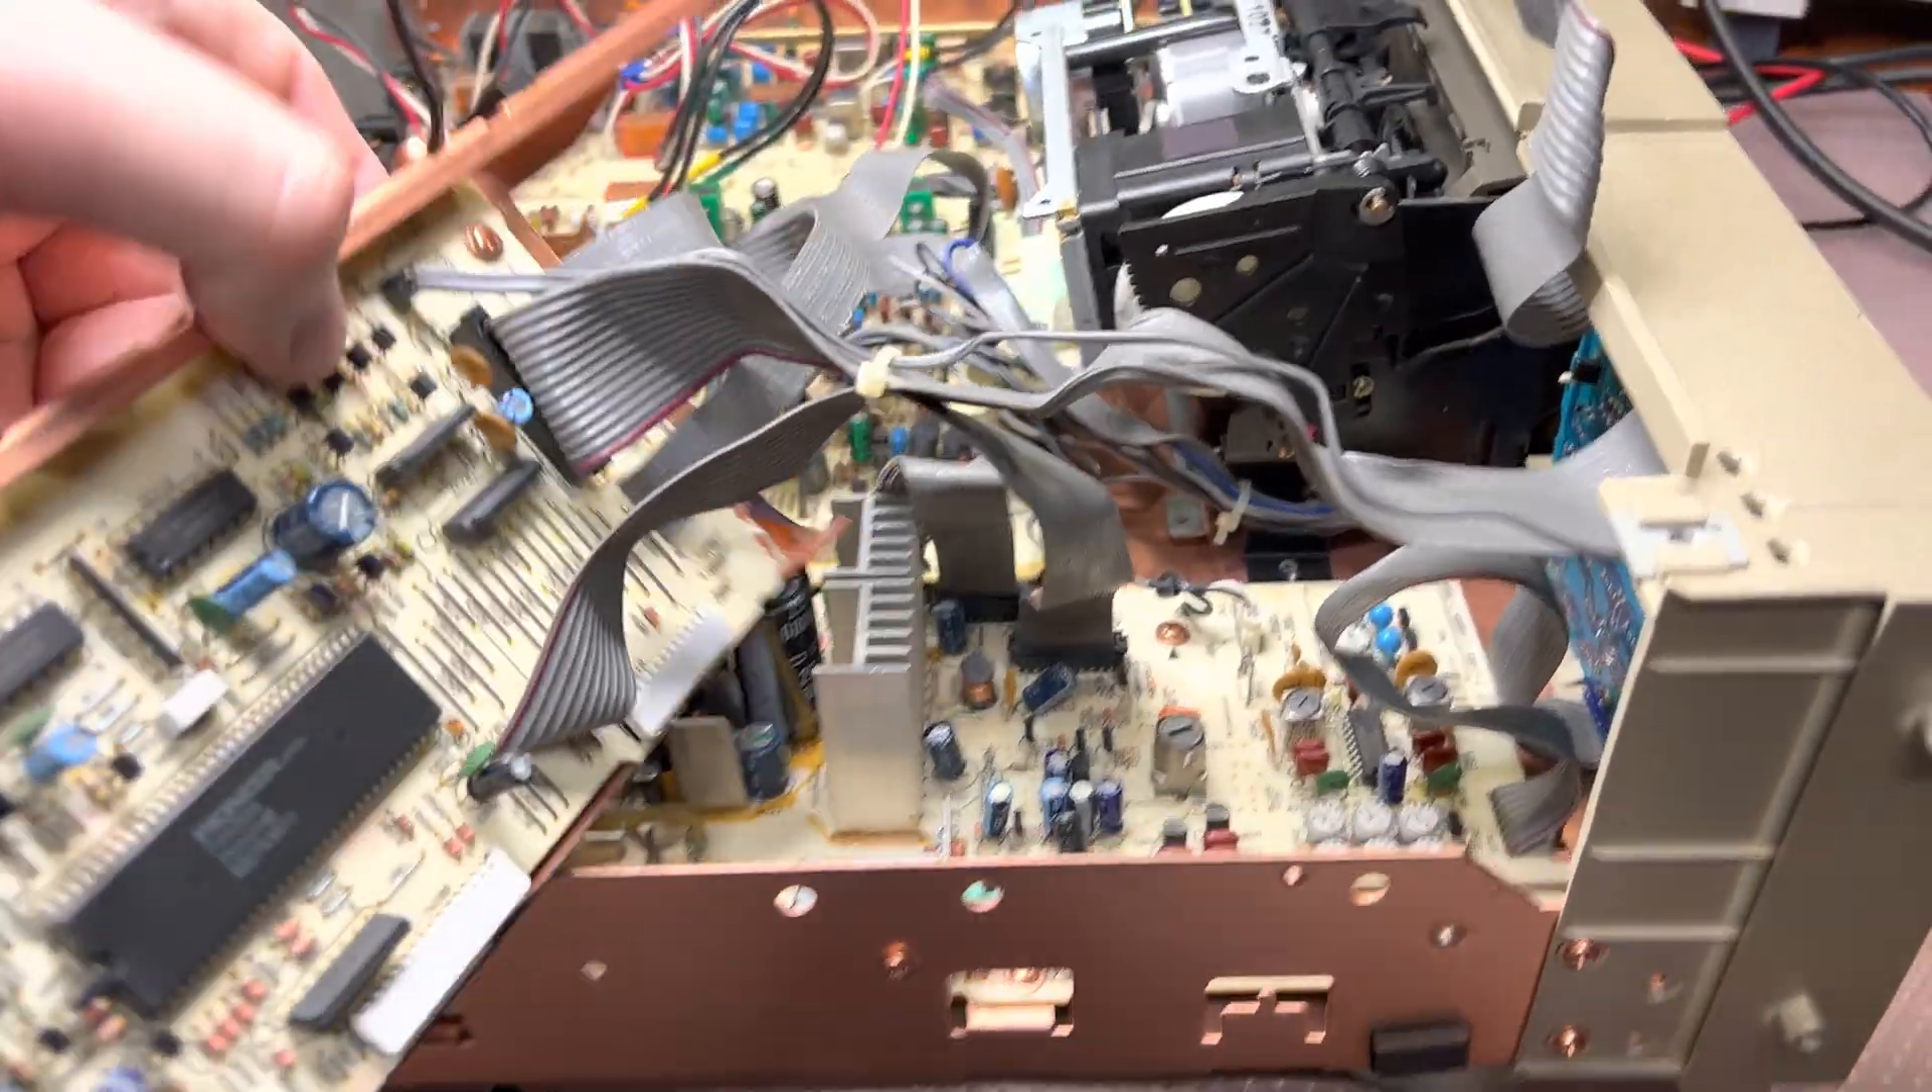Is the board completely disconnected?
No.